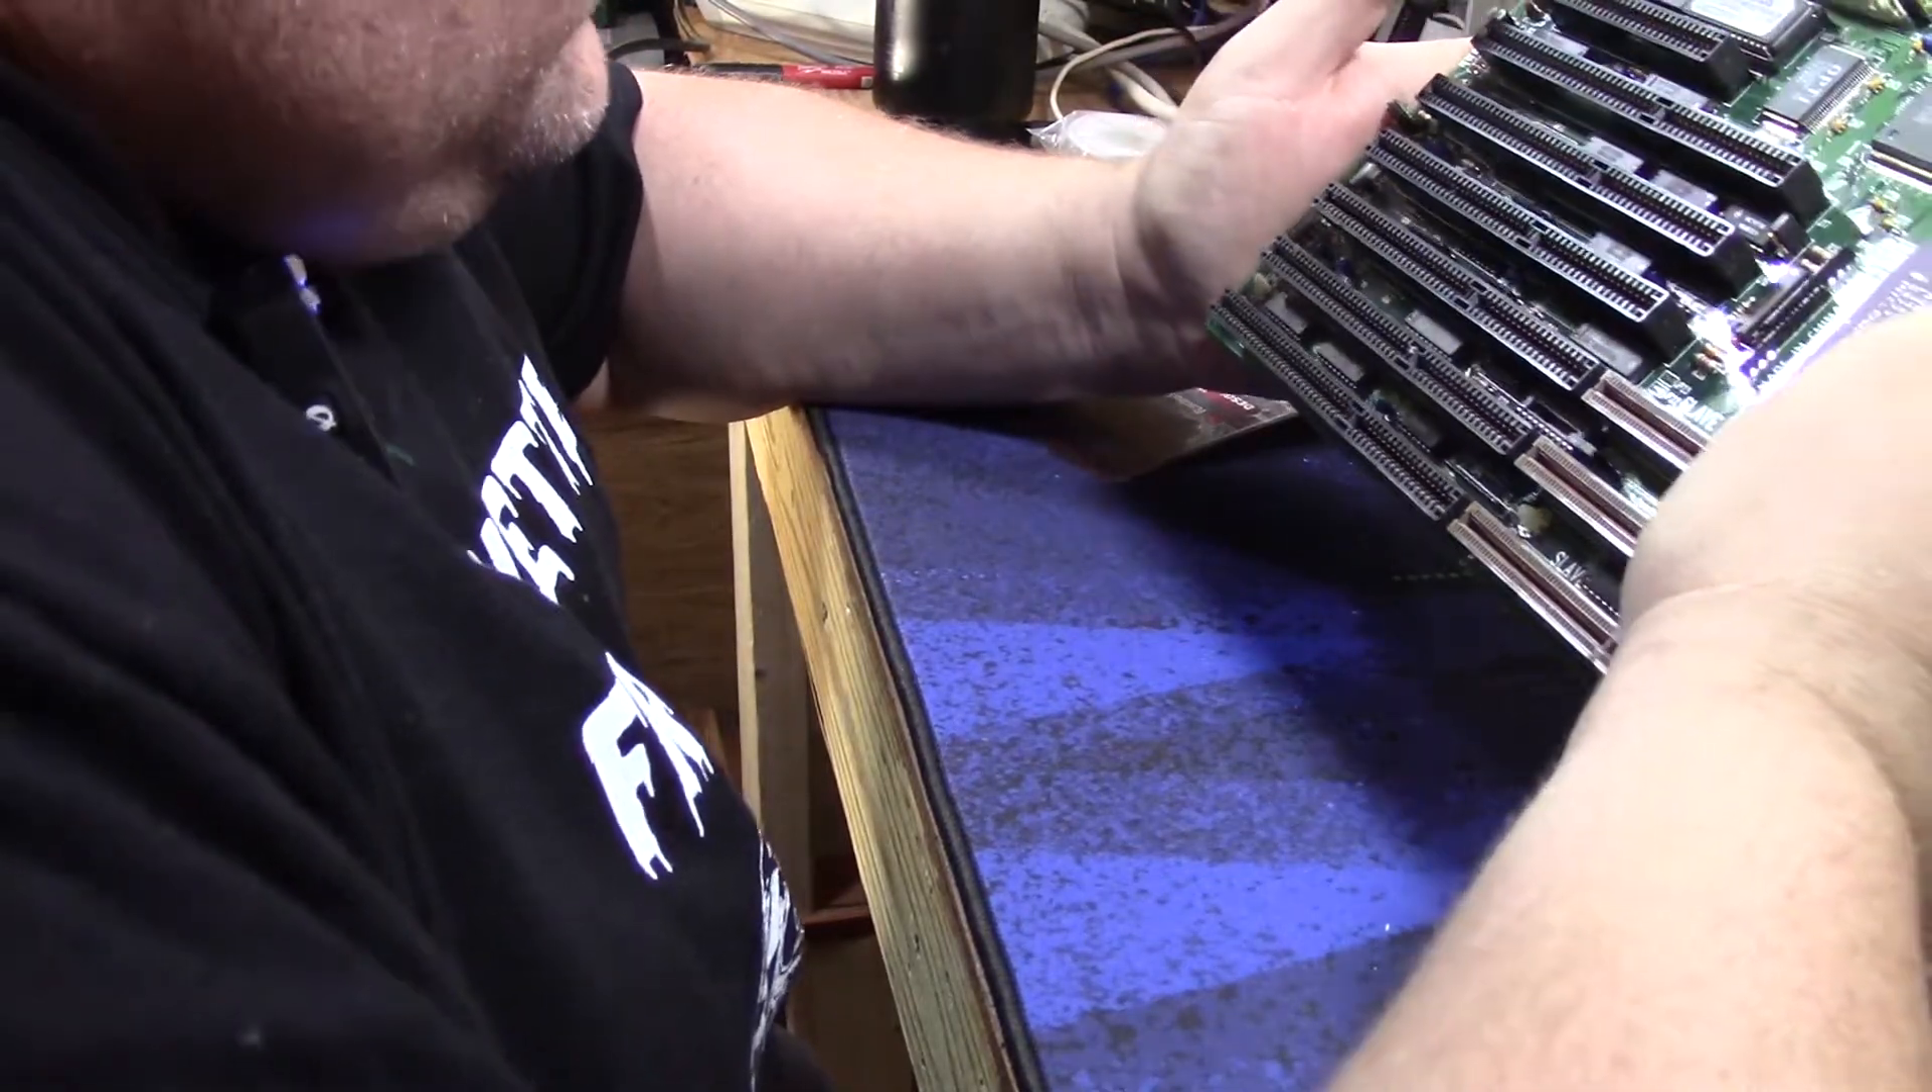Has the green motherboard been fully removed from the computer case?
Yes.